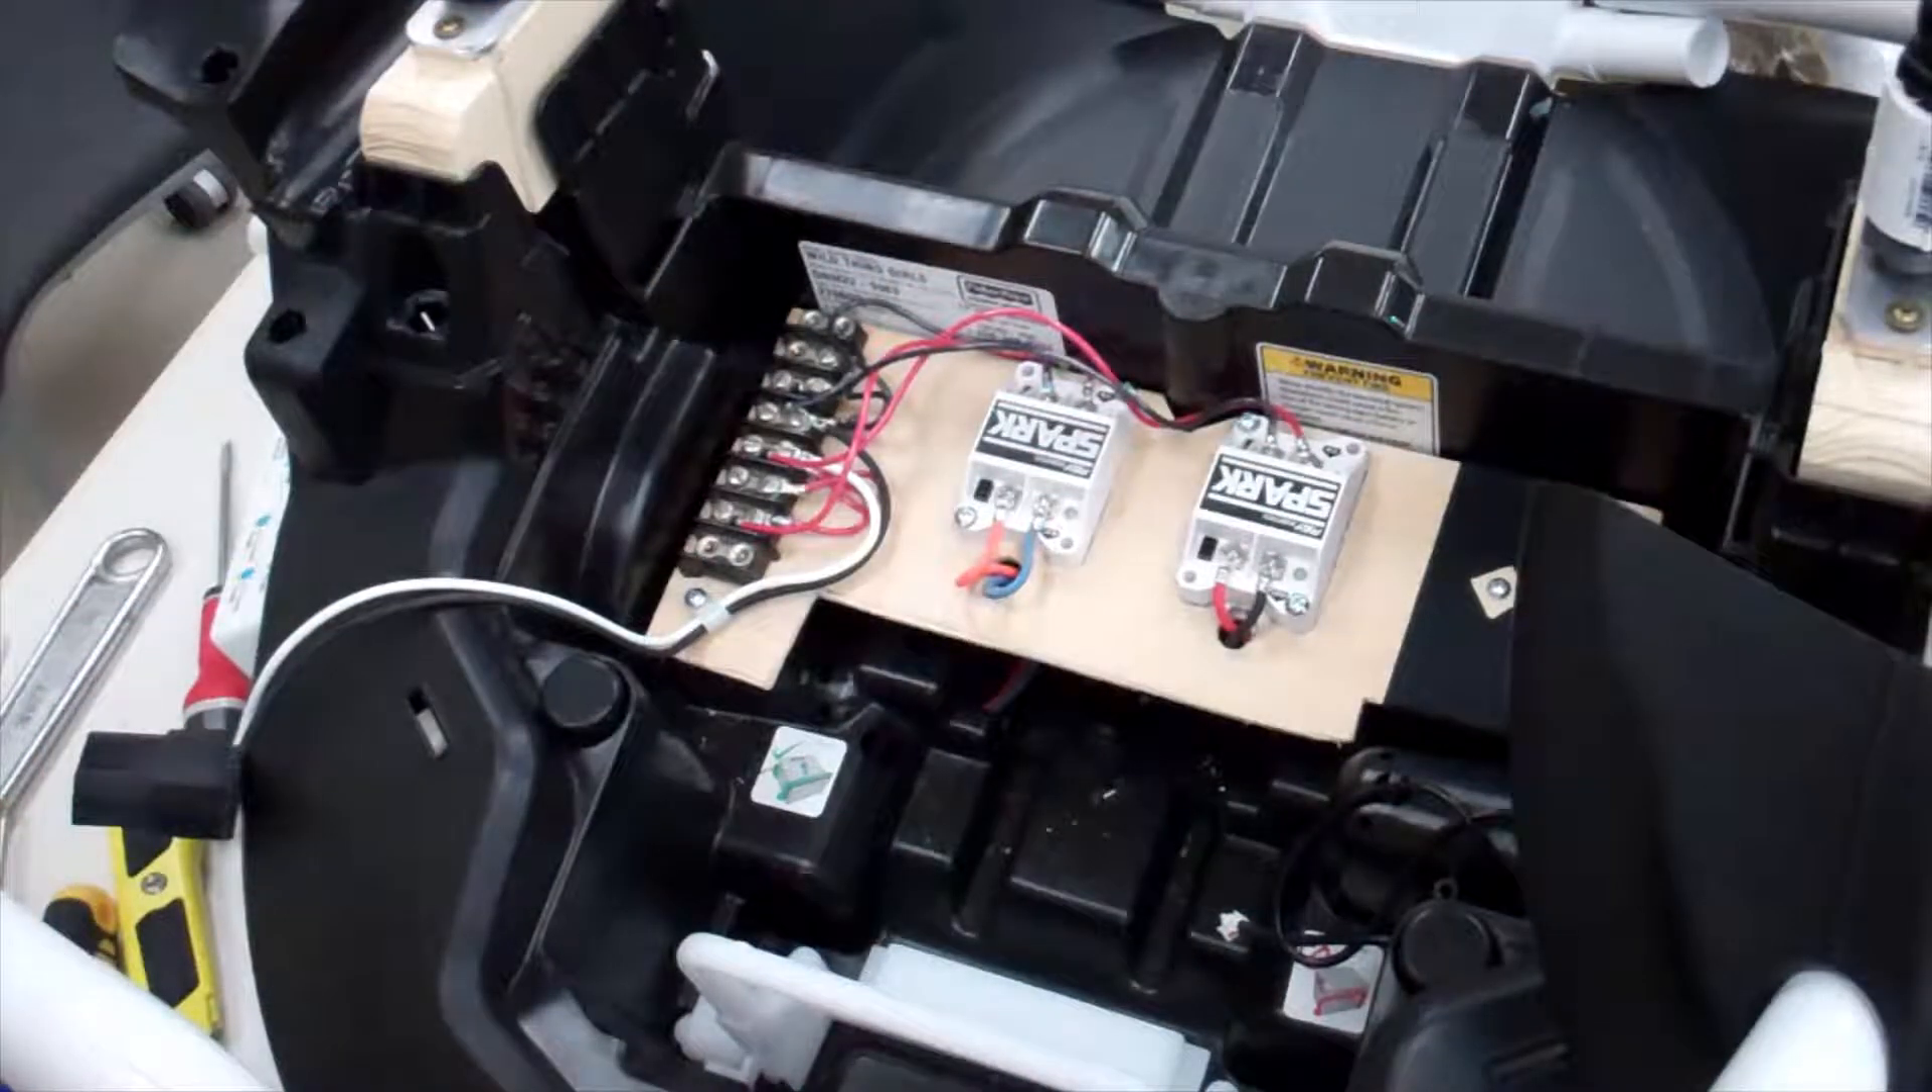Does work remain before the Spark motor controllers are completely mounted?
No.